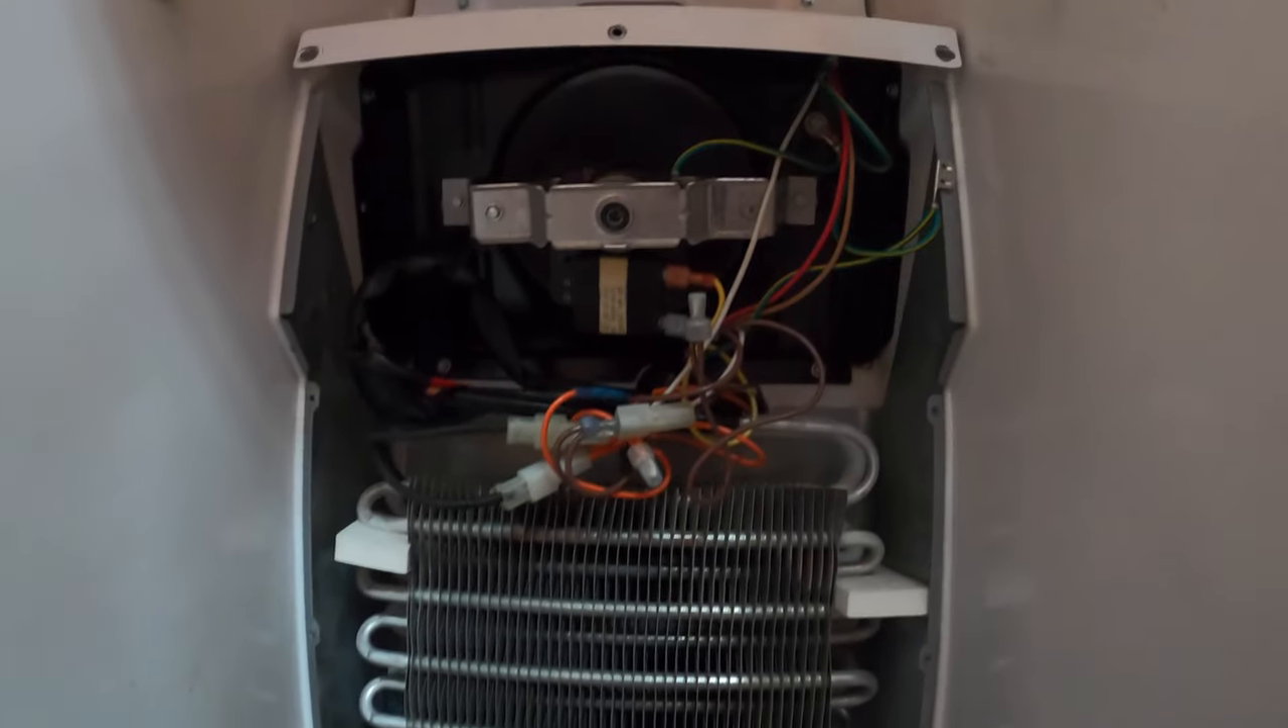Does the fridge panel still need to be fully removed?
No.